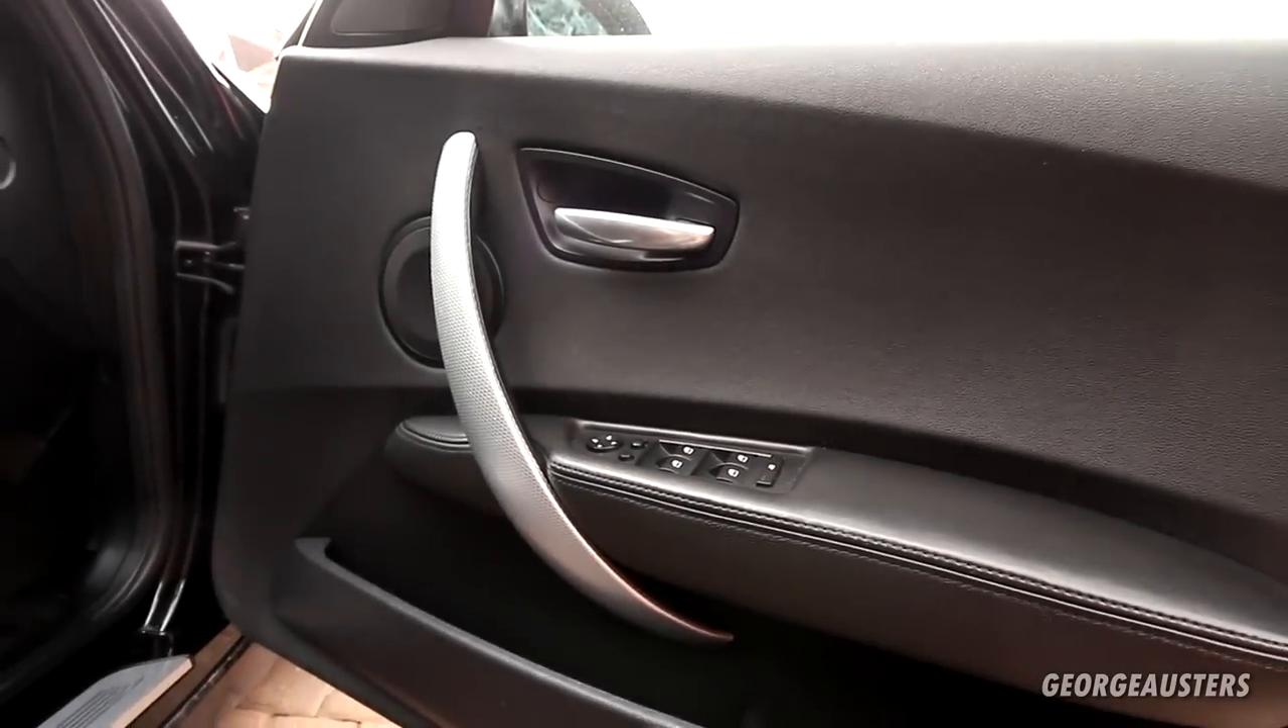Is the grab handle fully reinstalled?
Yes.